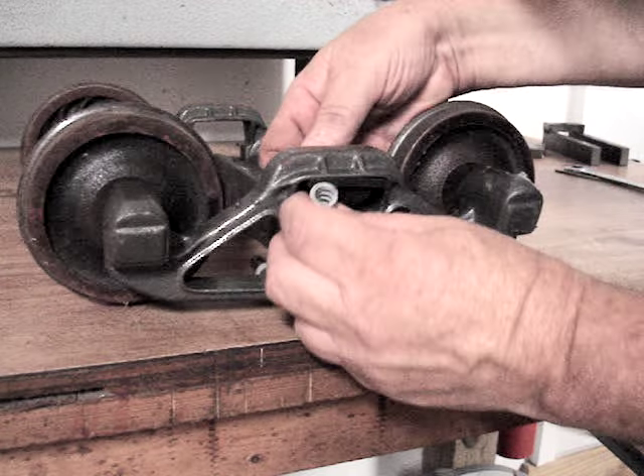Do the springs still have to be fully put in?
Yes.